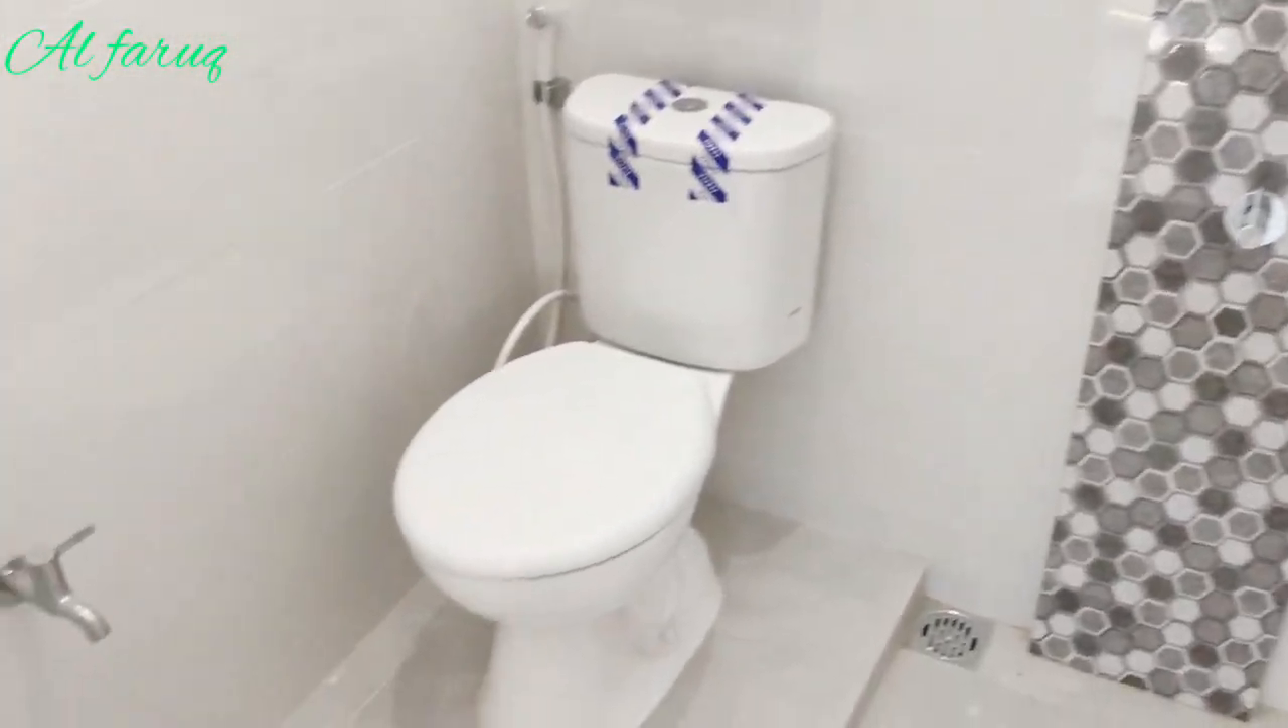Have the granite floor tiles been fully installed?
Yes.